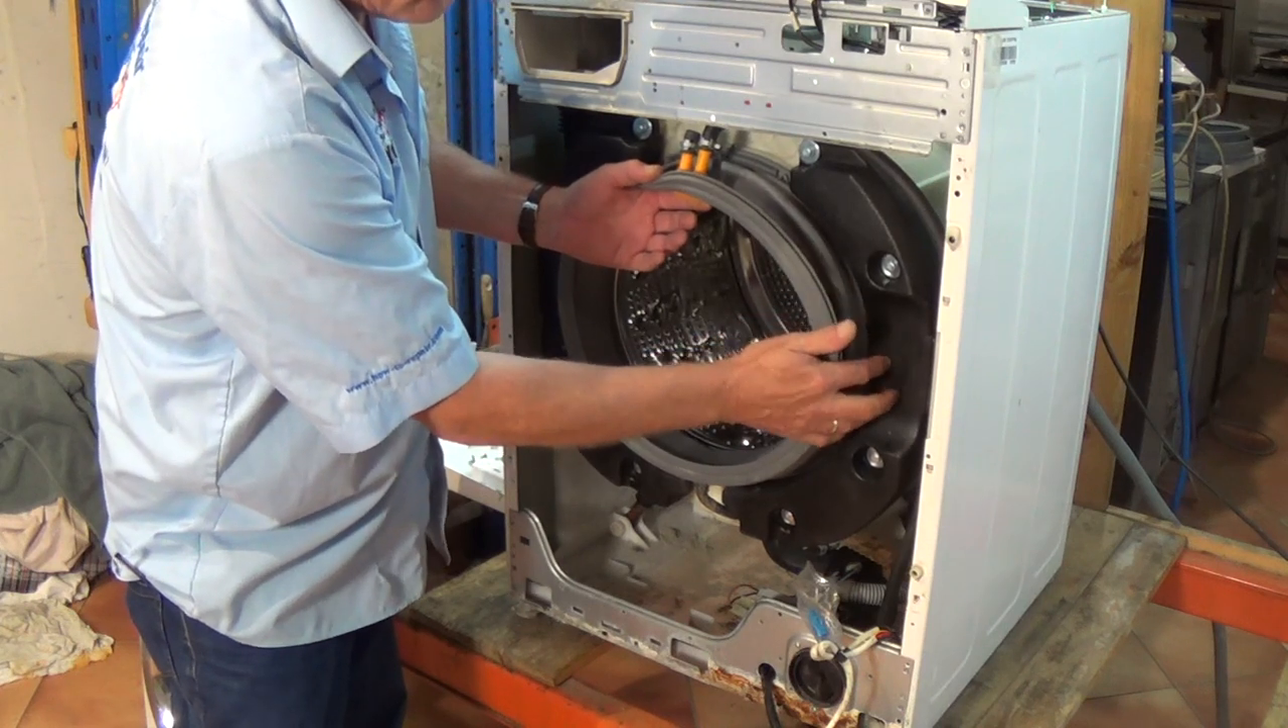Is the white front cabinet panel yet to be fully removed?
No.